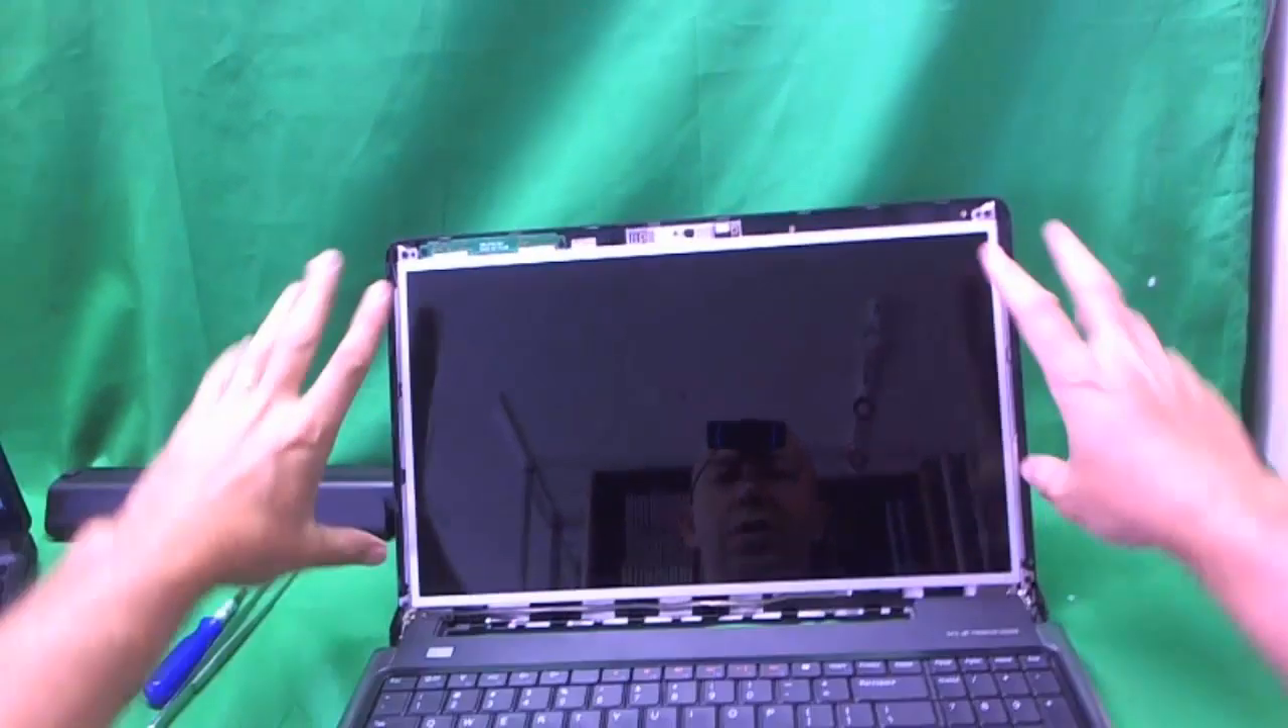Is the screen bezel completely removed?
Yes.